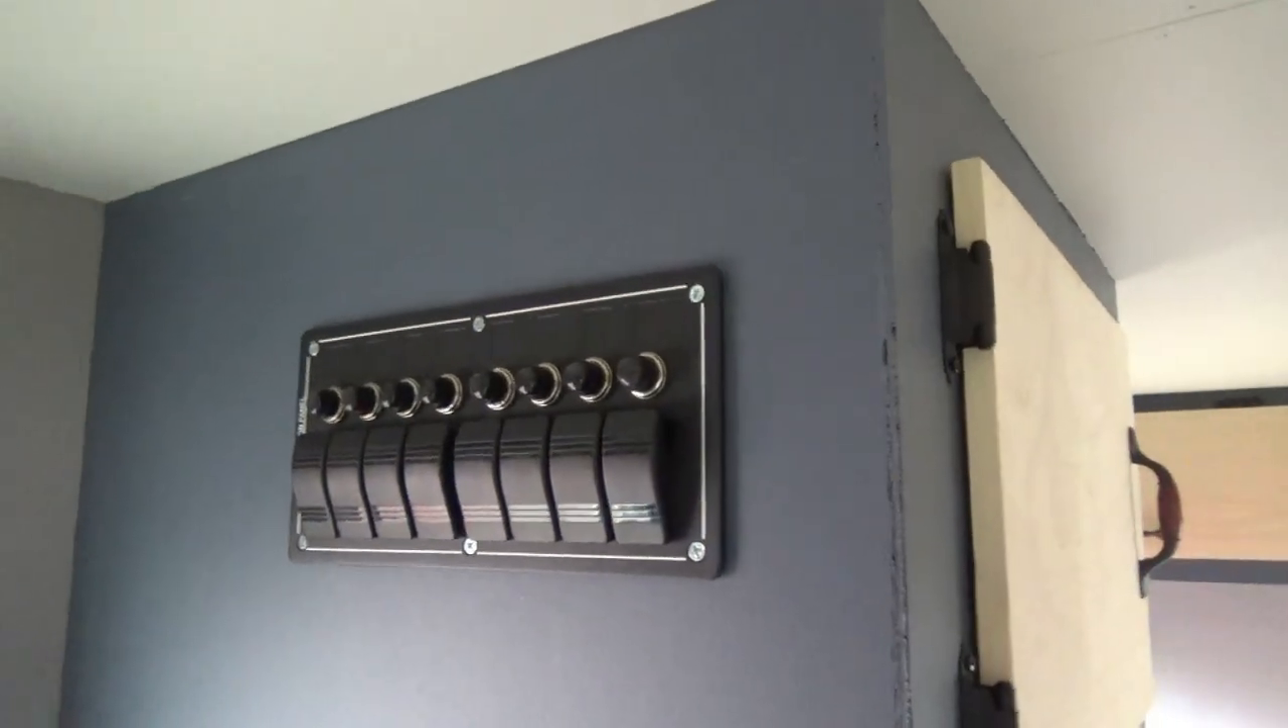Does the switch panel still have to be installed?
No.